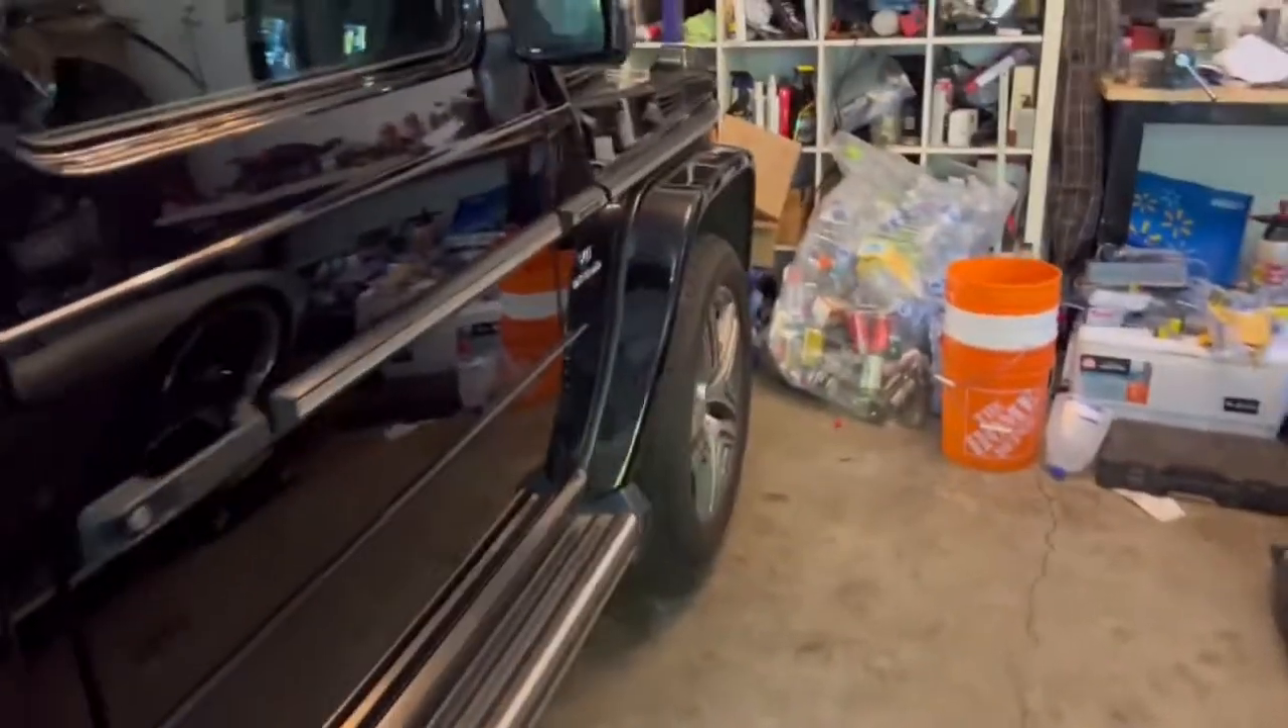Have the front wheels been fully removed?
No.